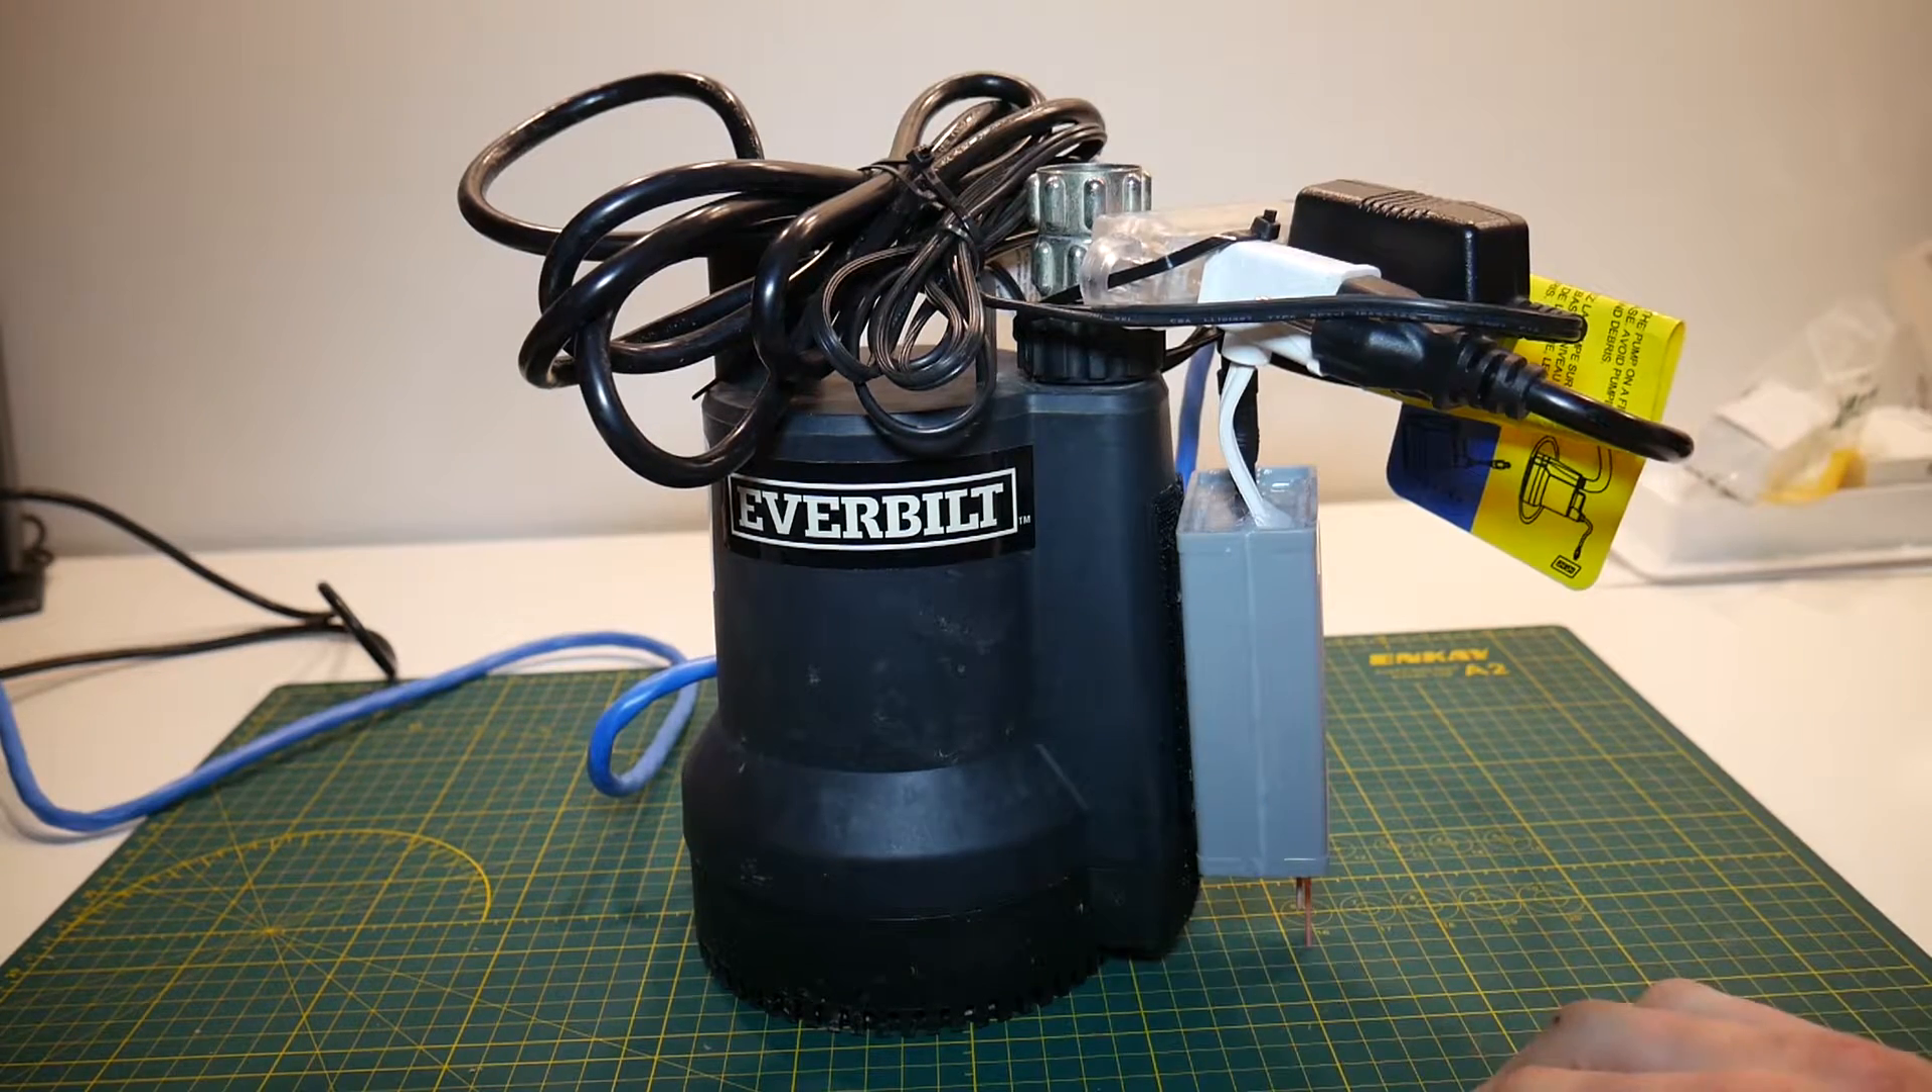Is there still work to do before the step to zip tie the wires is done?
No.